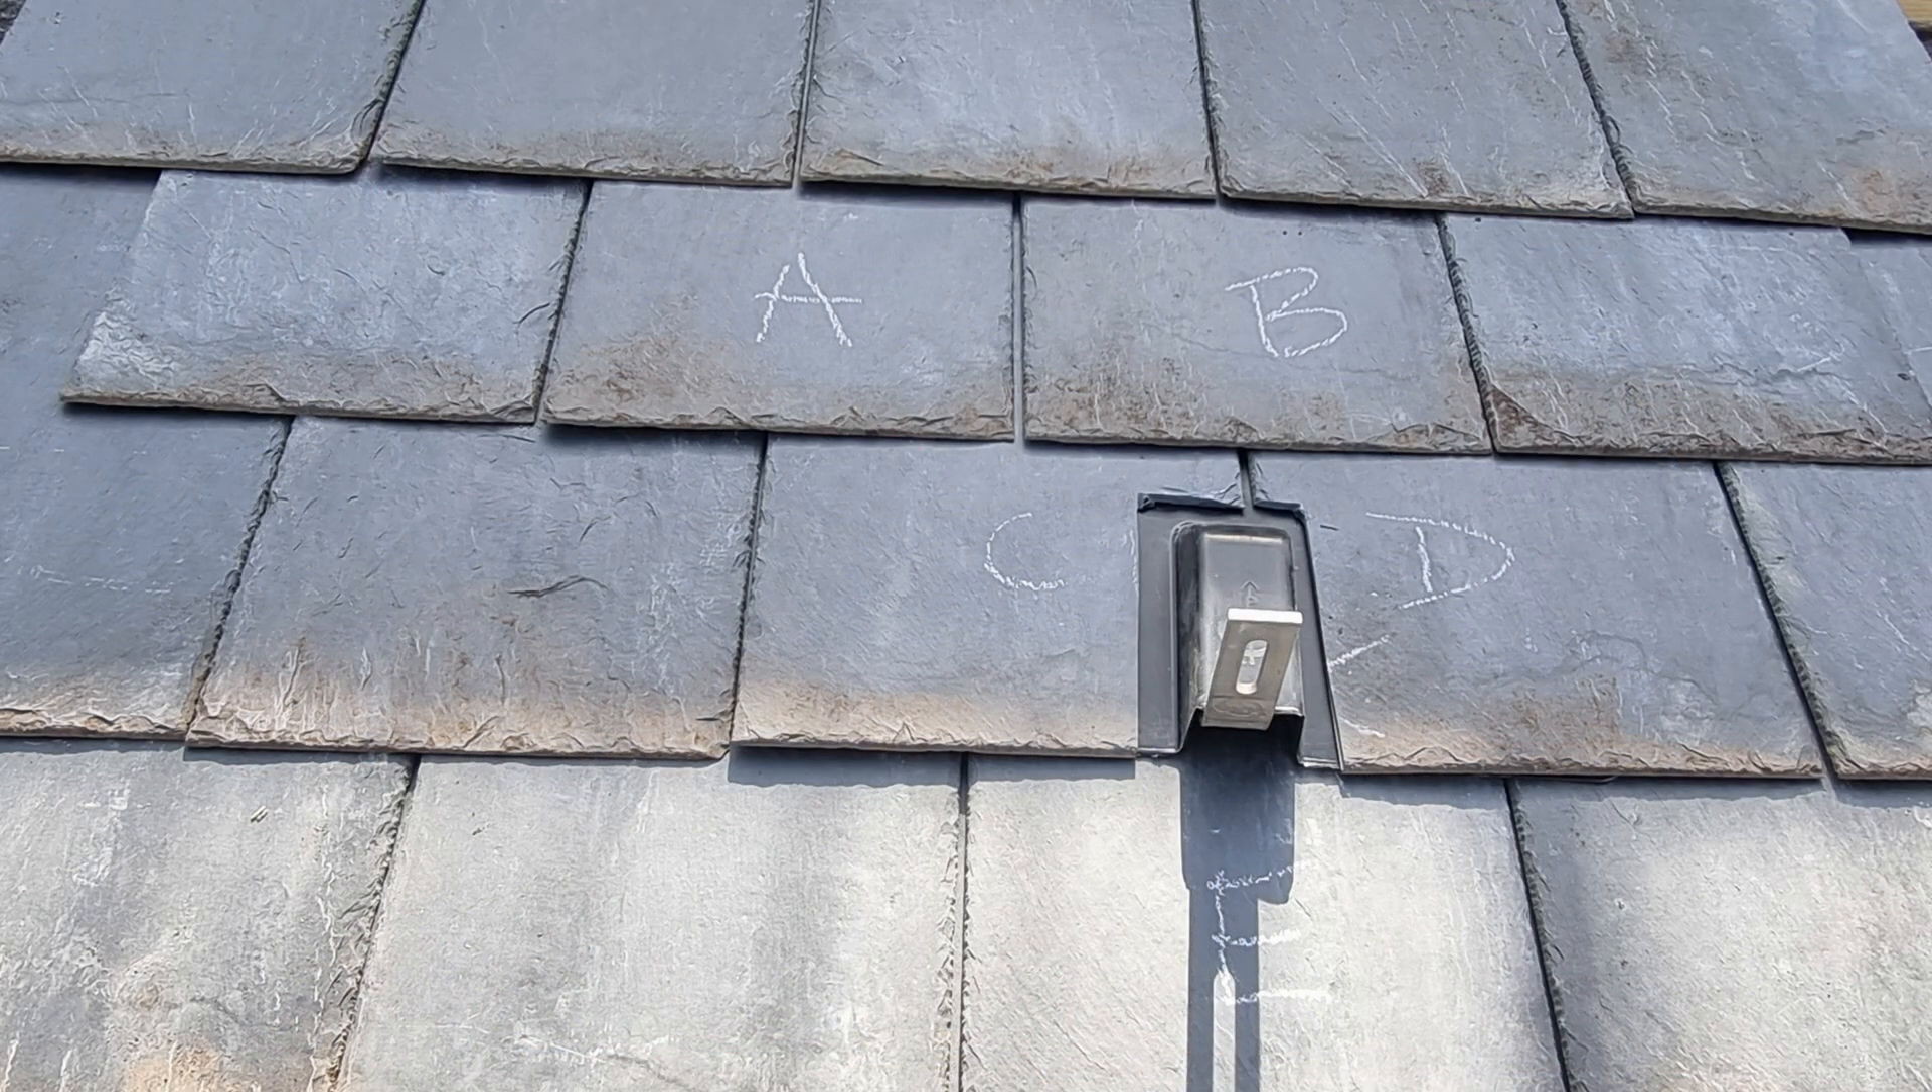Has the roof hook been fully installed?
Yes.